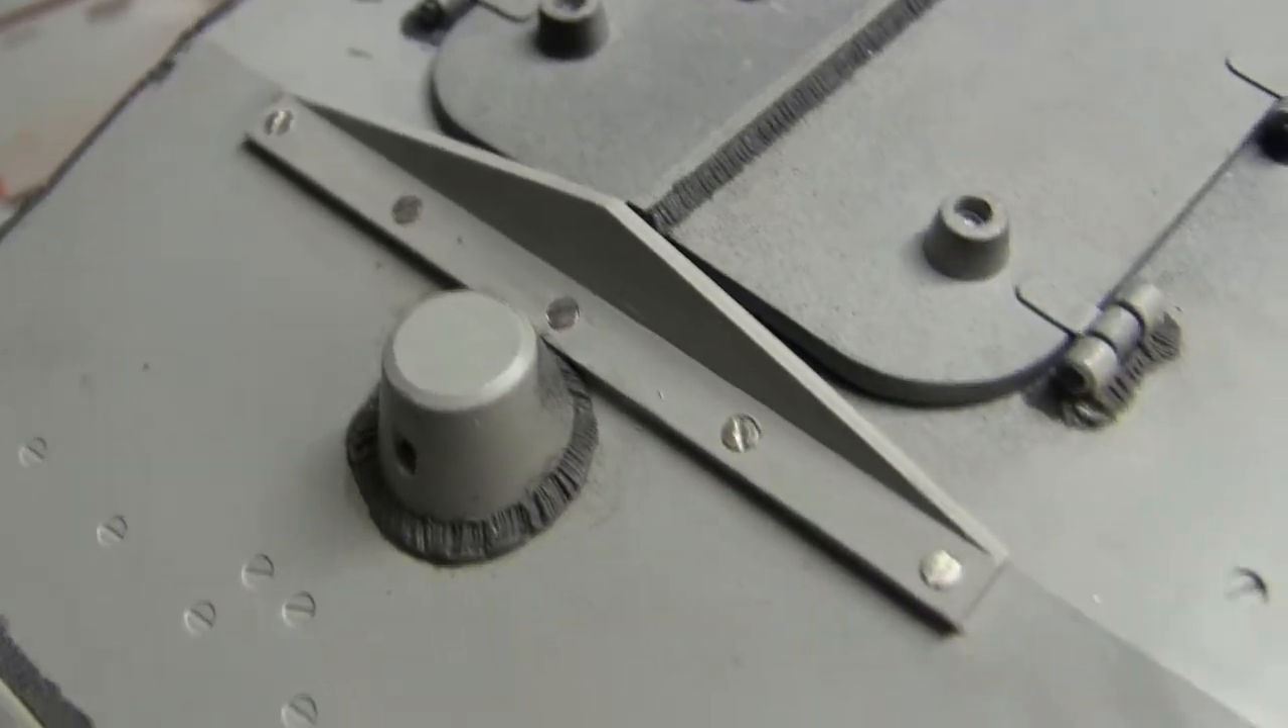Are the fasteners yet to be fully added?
No.